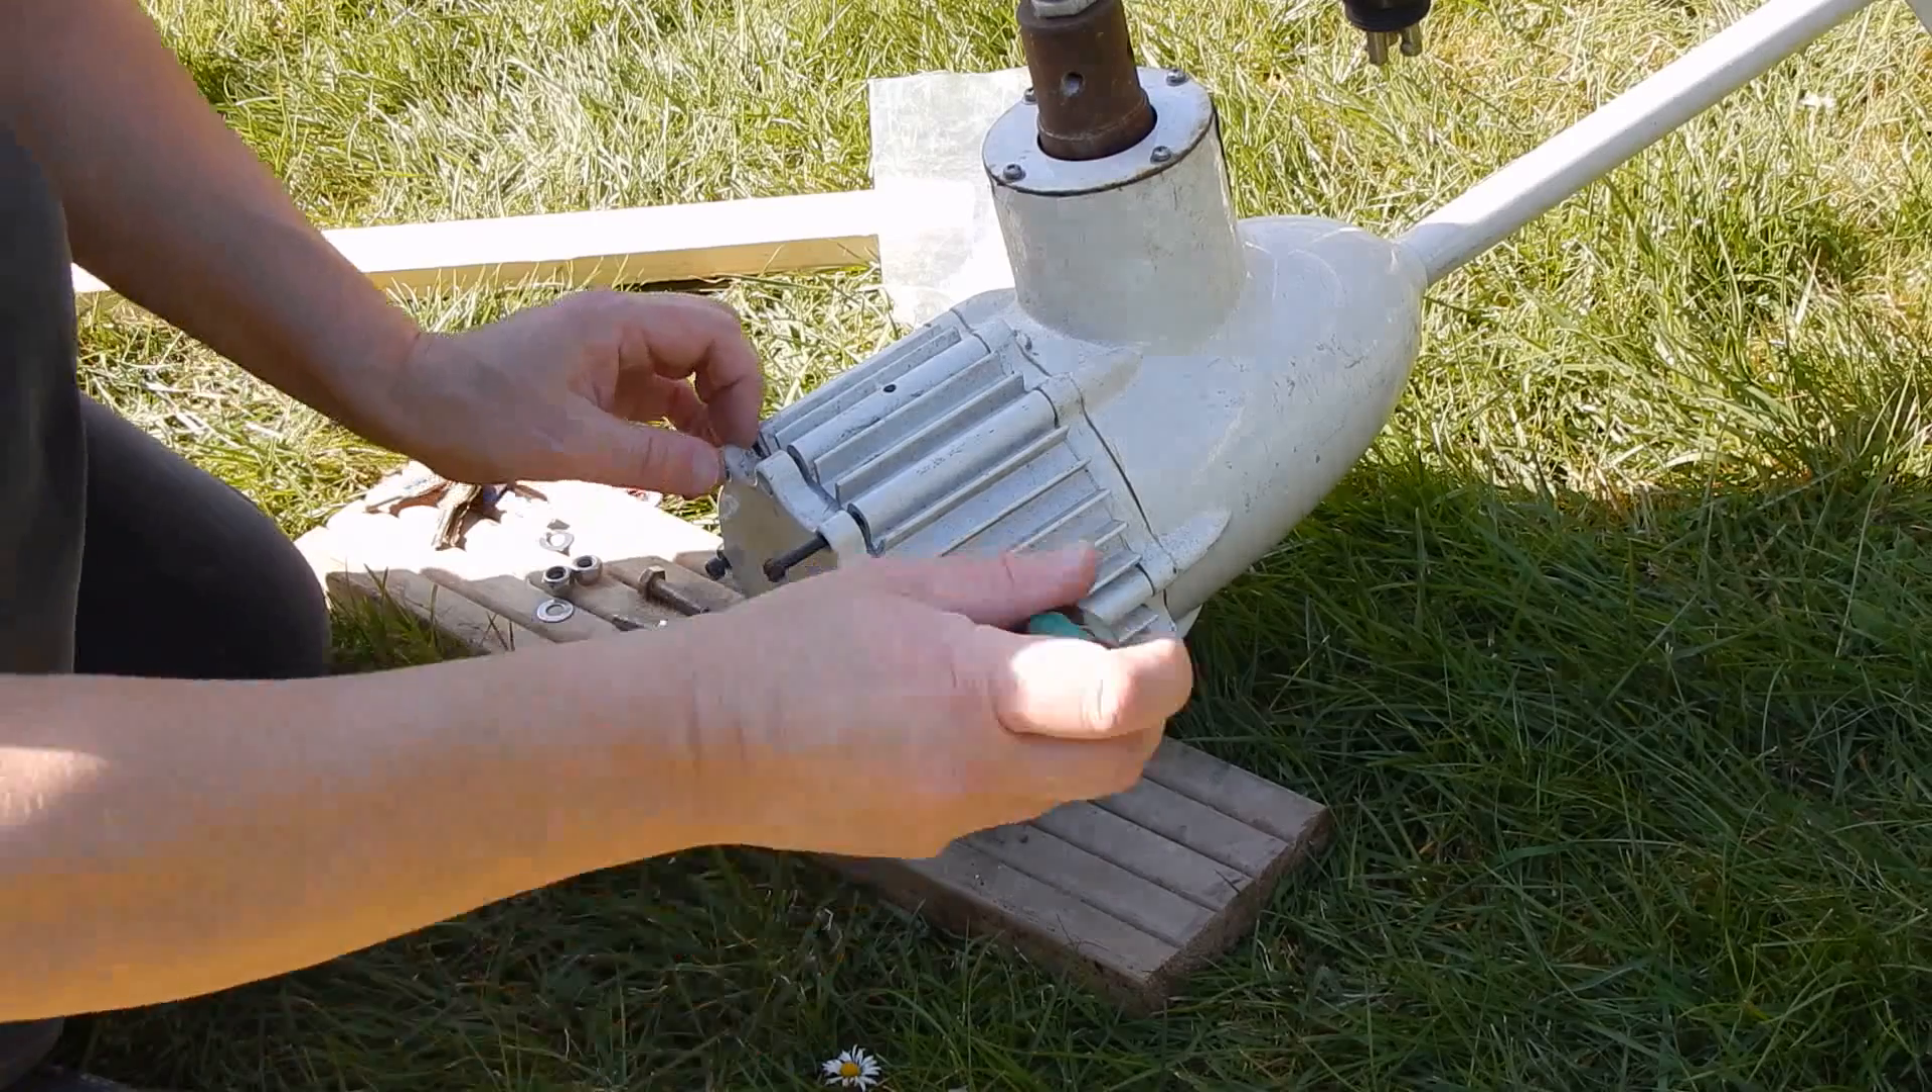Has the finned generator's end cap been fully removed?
No.